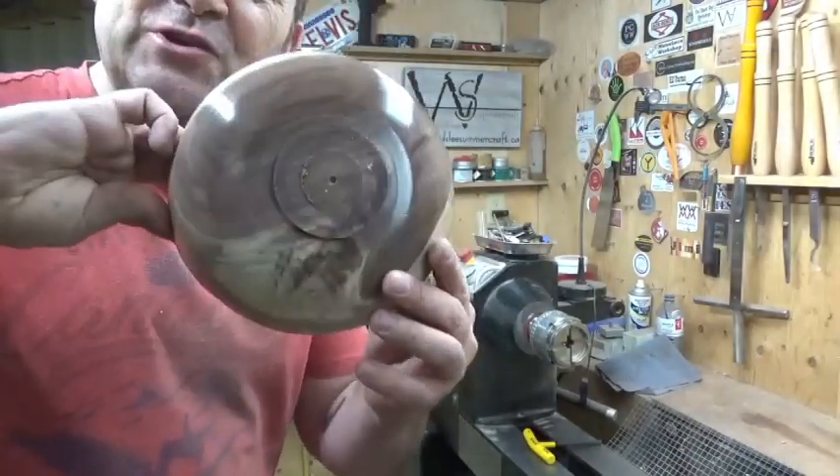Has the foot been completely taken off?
No.